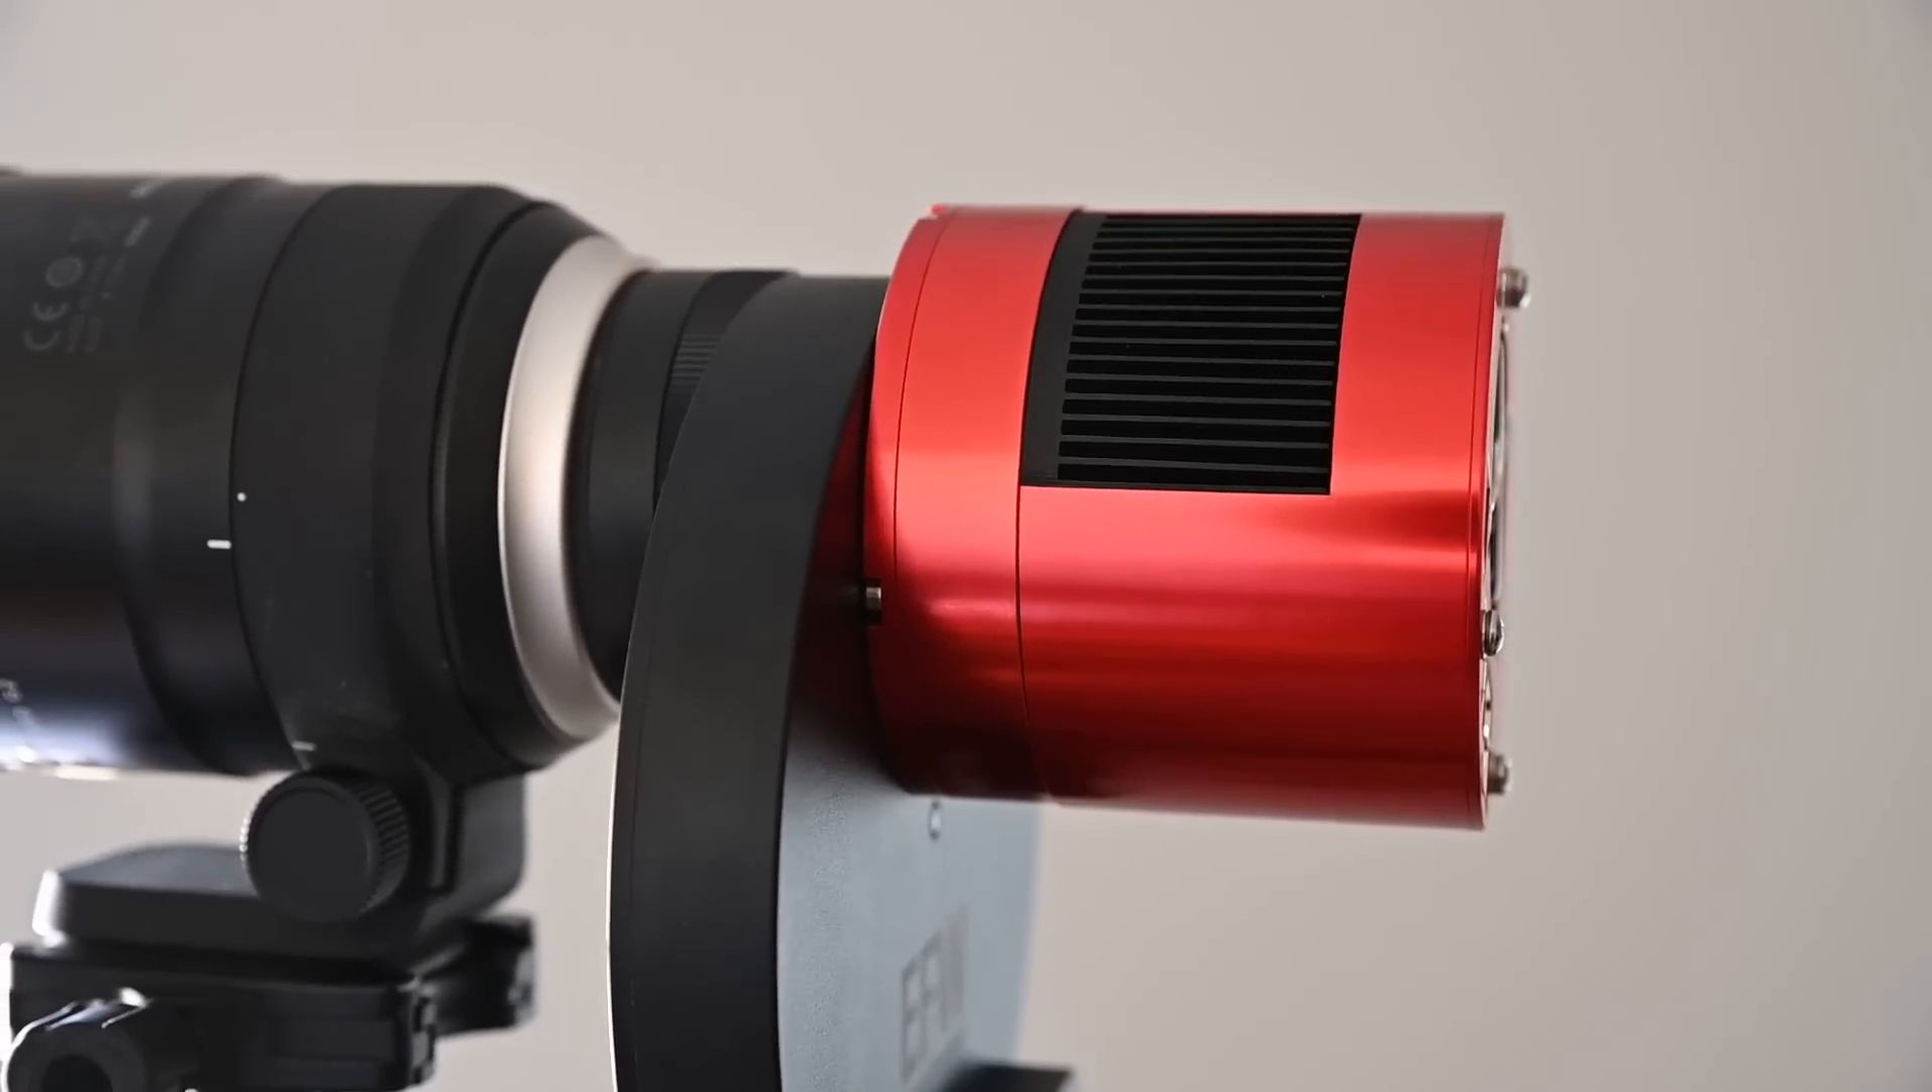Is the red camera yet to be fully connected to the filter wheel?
No.